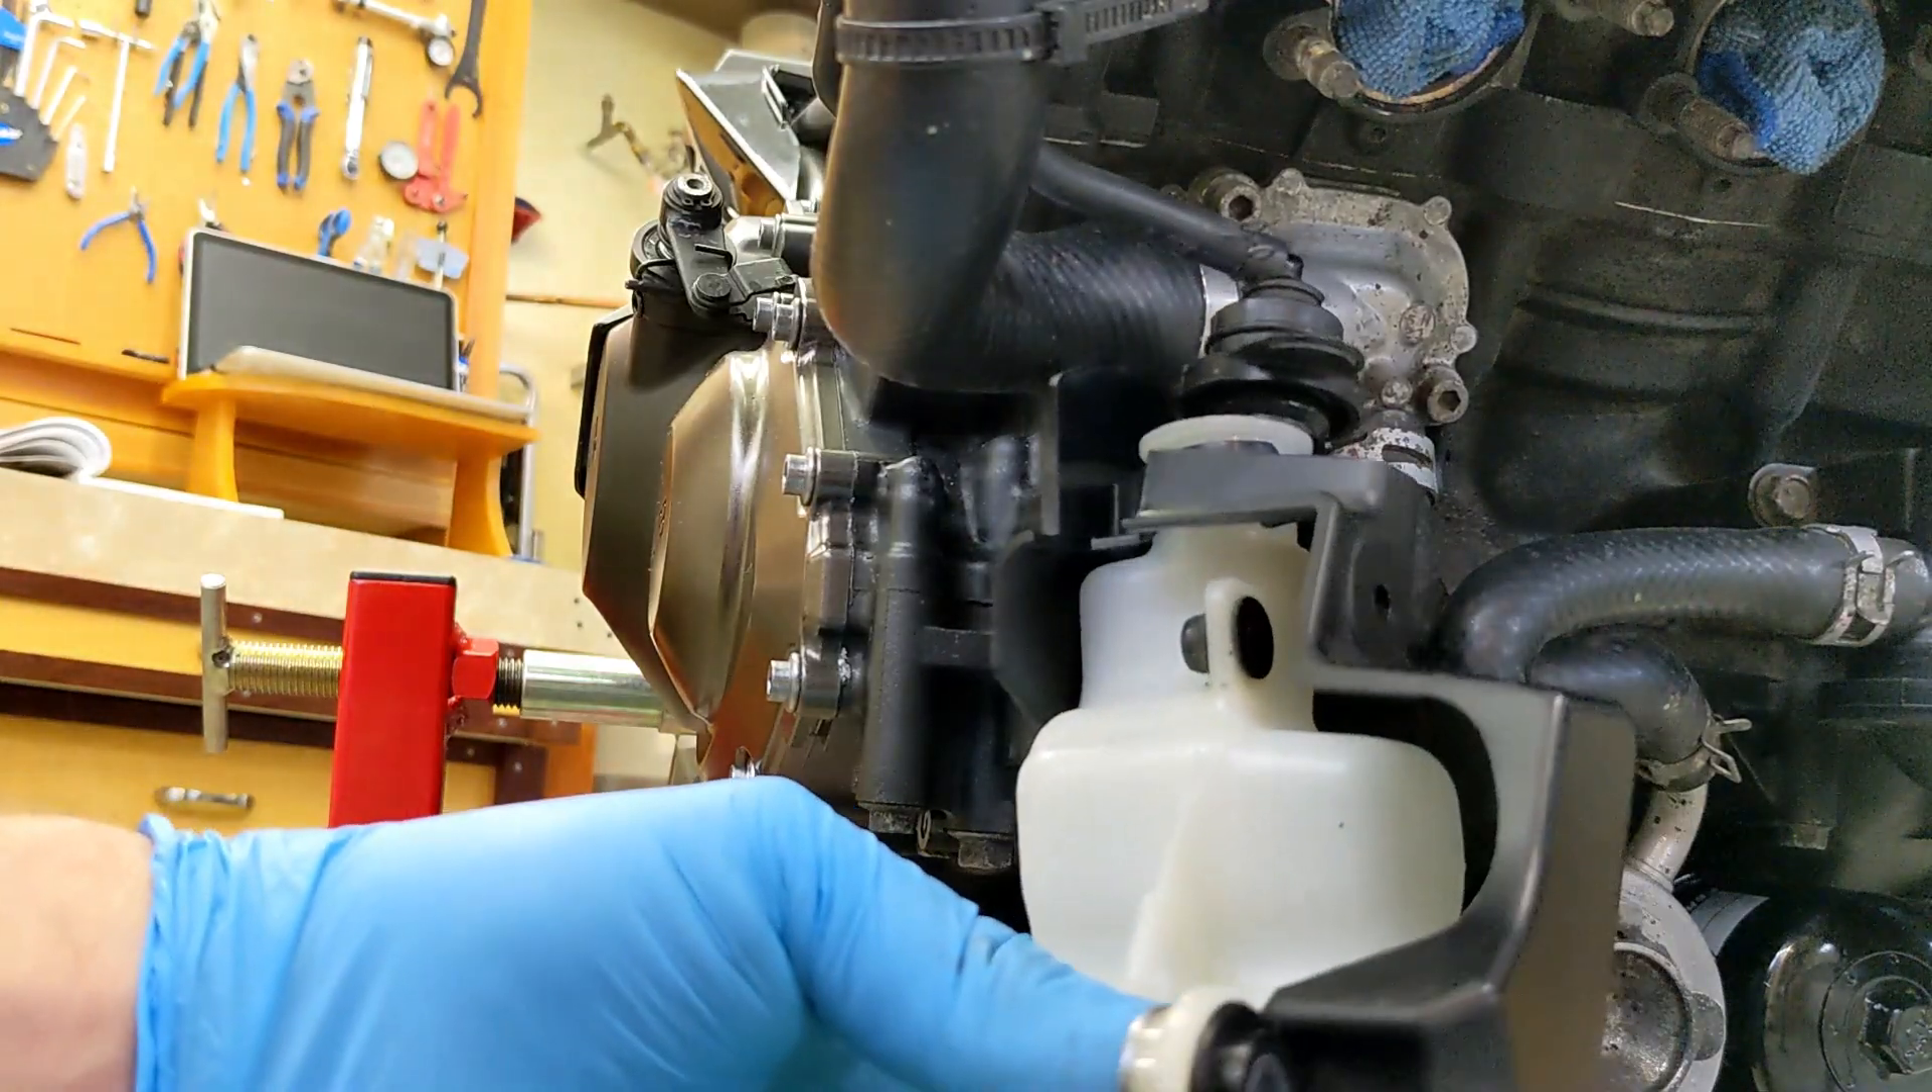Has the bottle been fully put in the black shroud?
Yes.